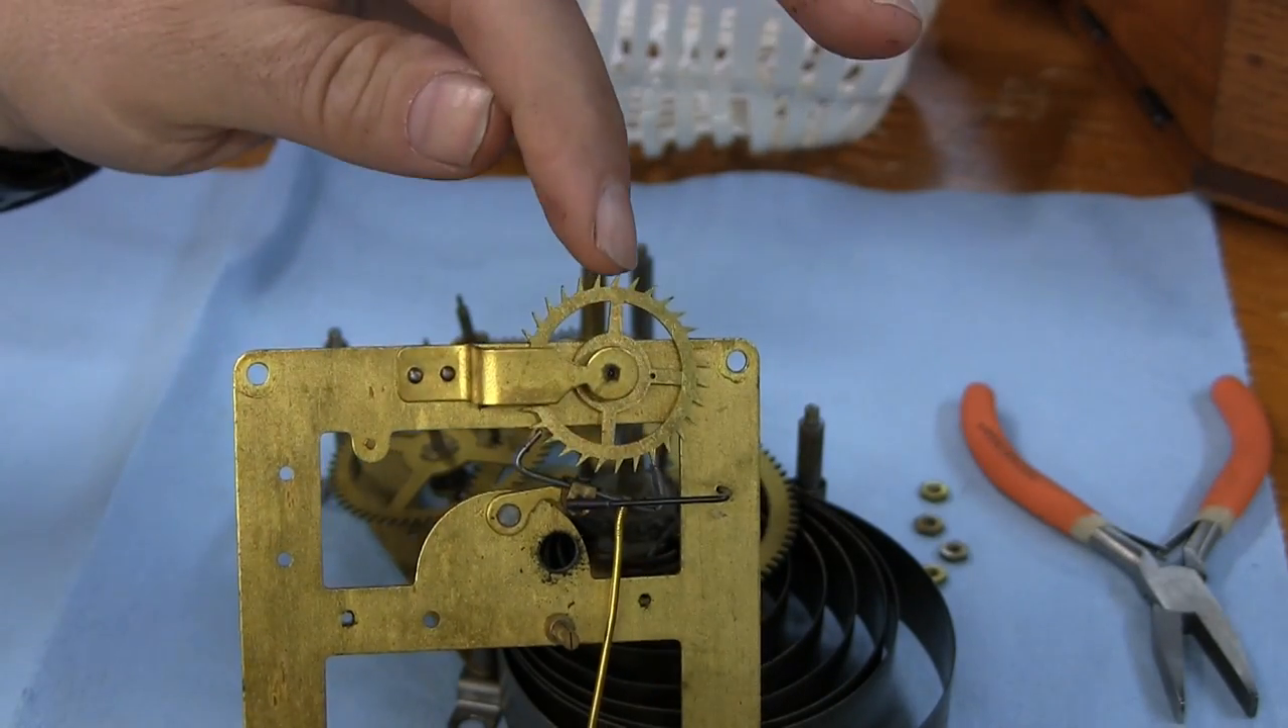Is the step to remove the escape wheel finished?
No.